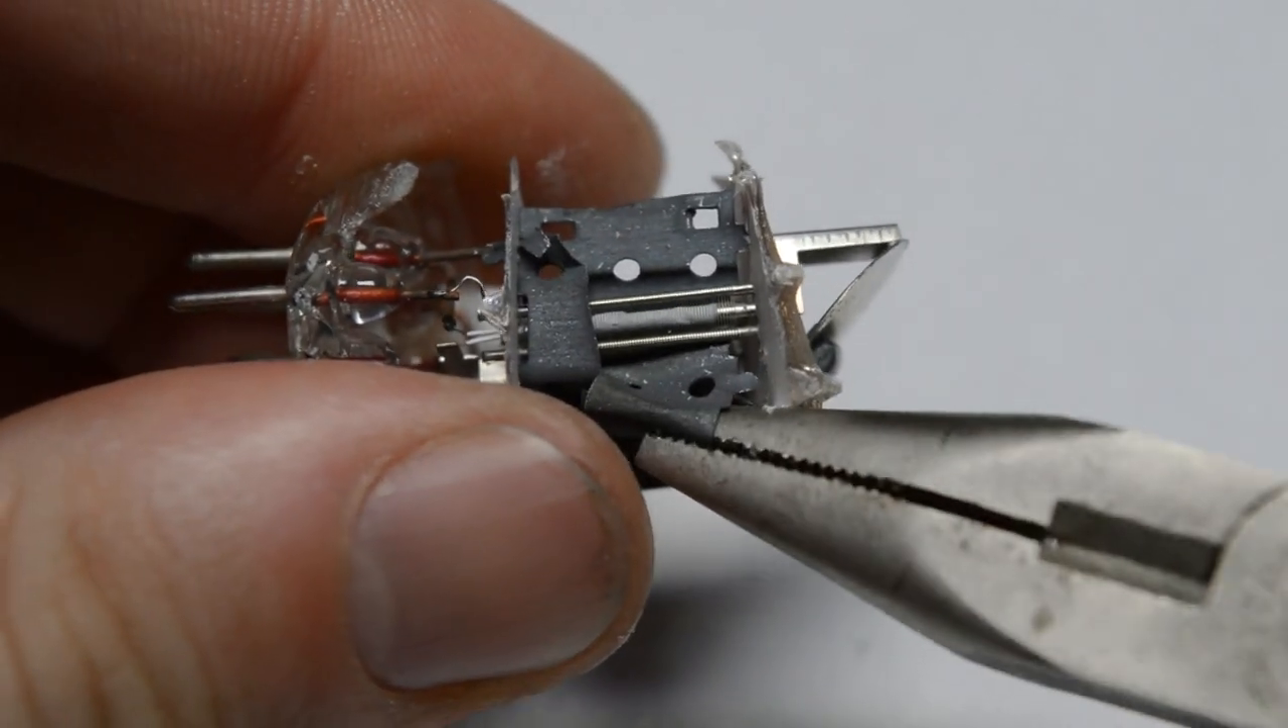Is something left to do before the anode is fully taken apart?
Yes.